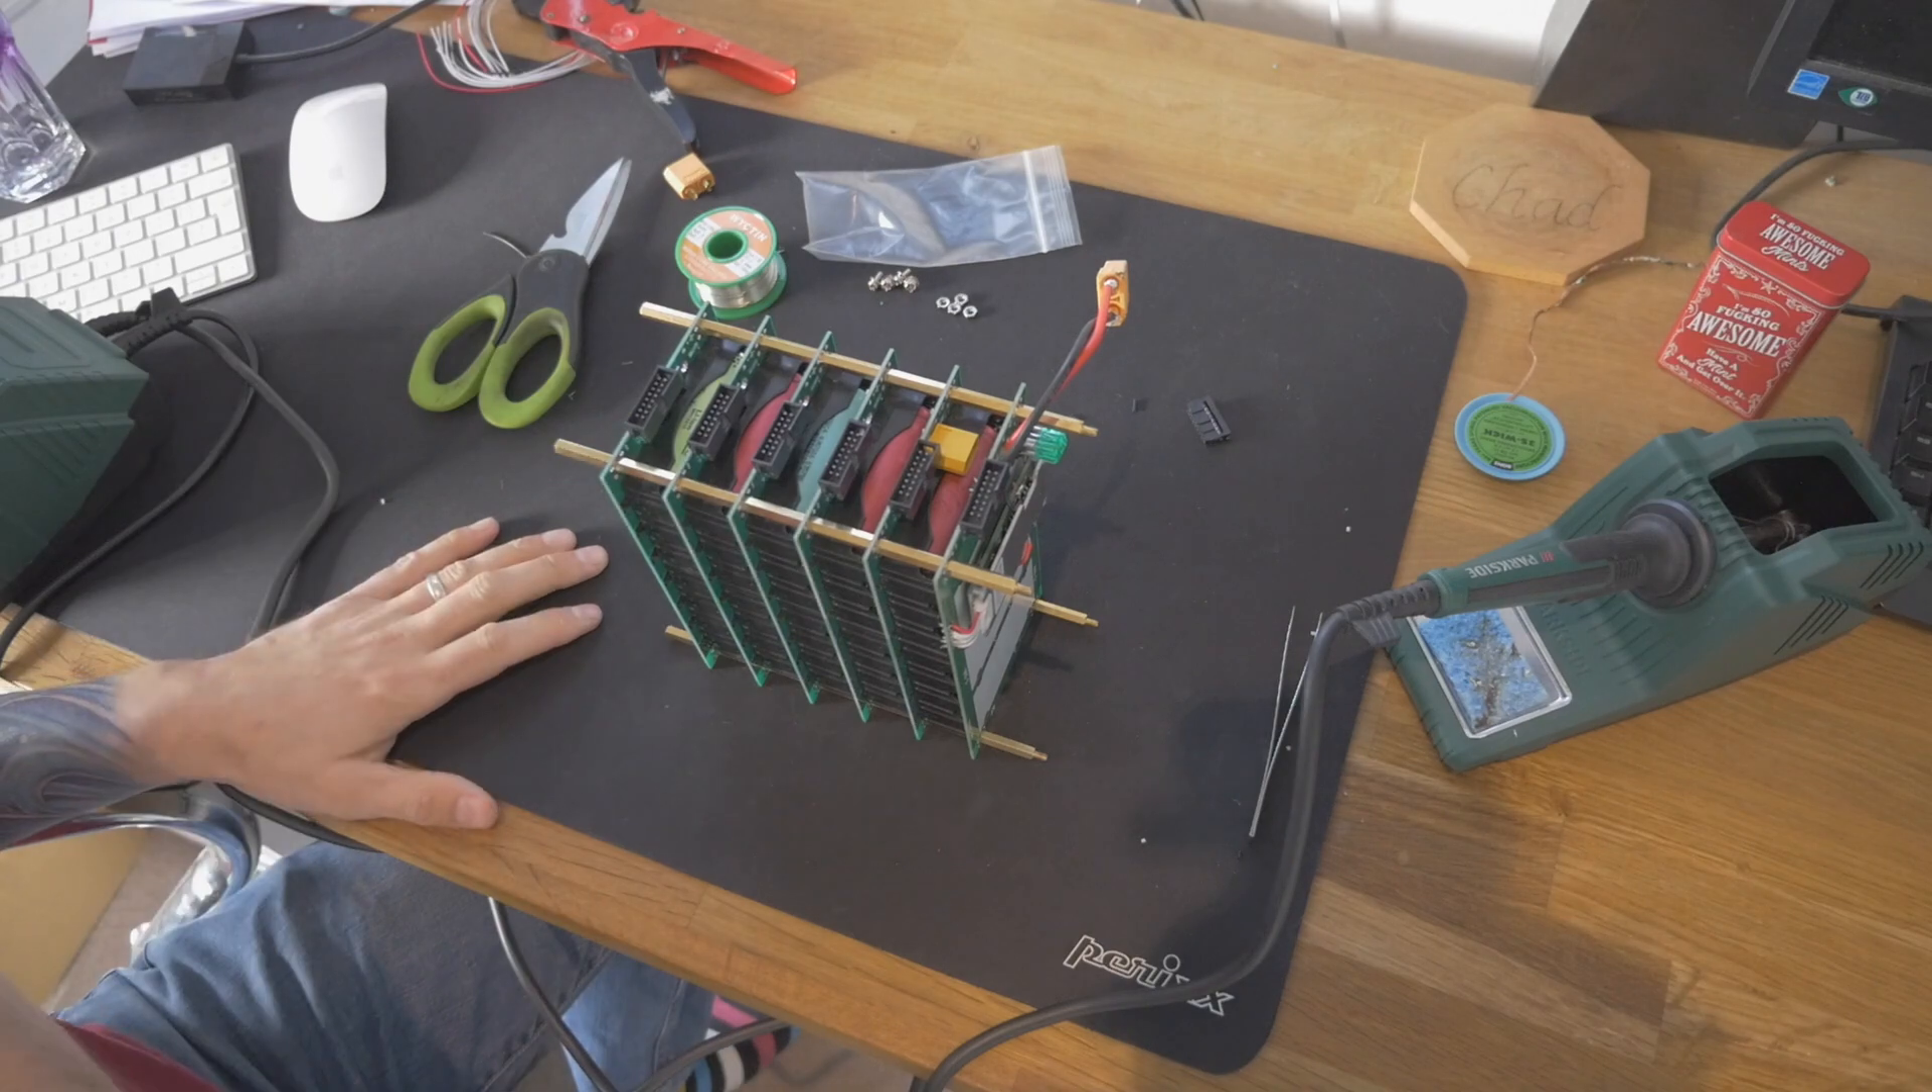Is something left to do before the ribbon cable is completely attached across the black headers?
Yes.